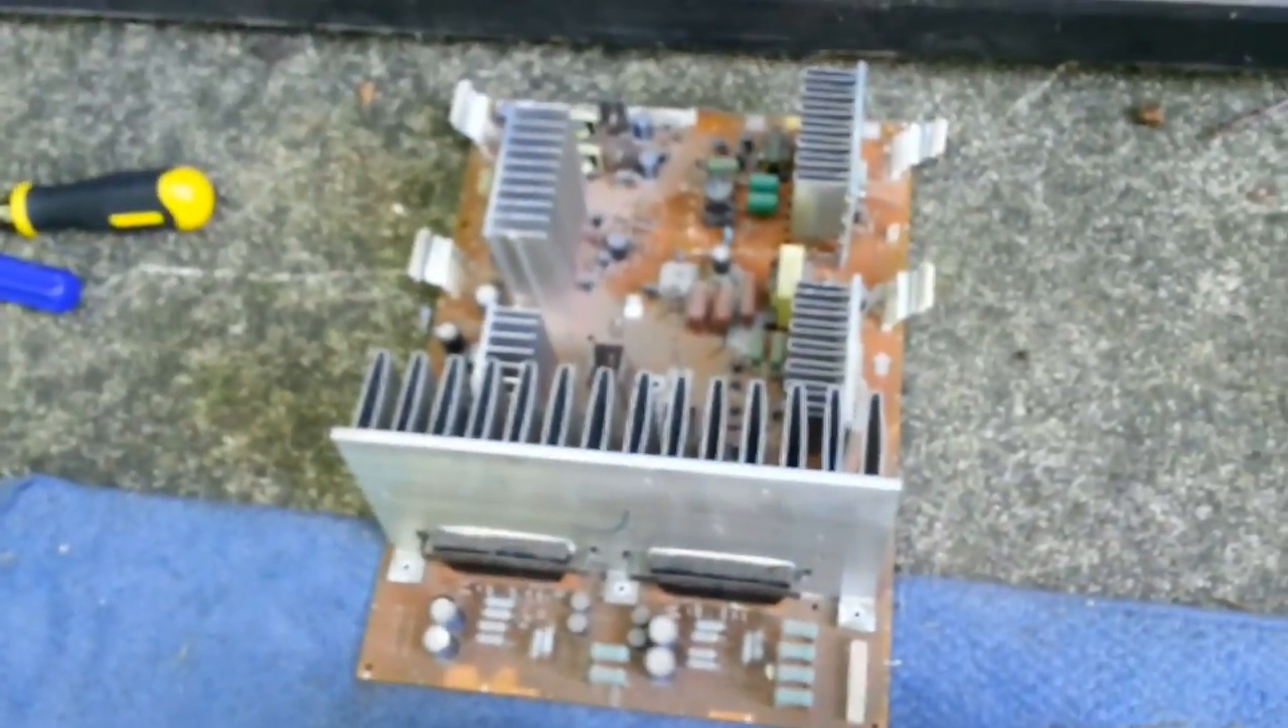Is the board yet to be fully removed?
No.